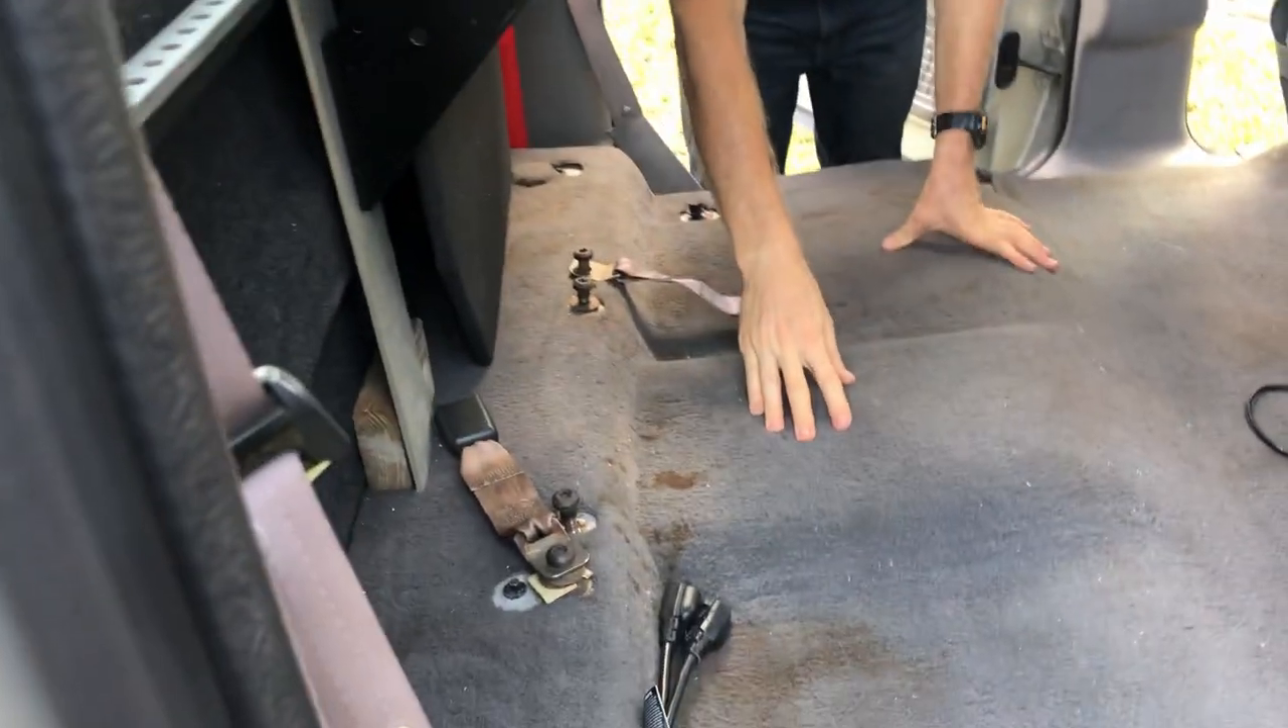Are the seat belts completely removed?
No.